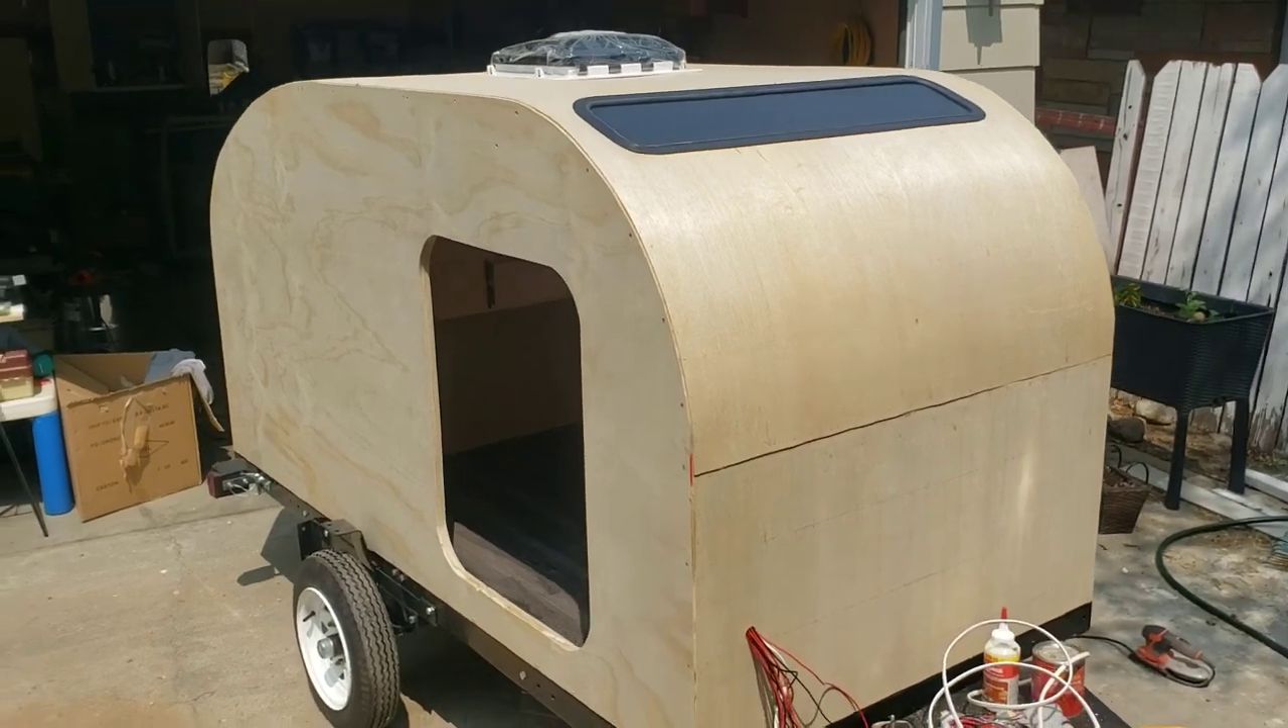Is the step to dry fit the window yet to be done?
No.